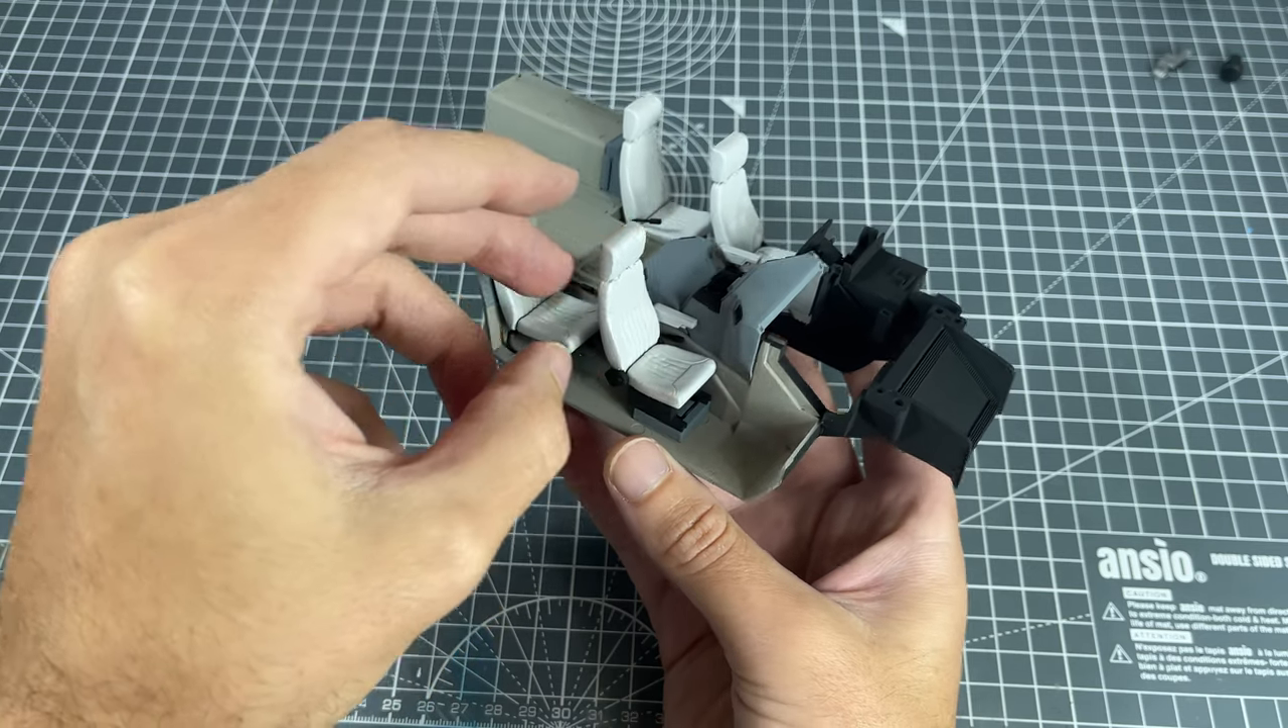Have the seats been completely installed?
Yes.